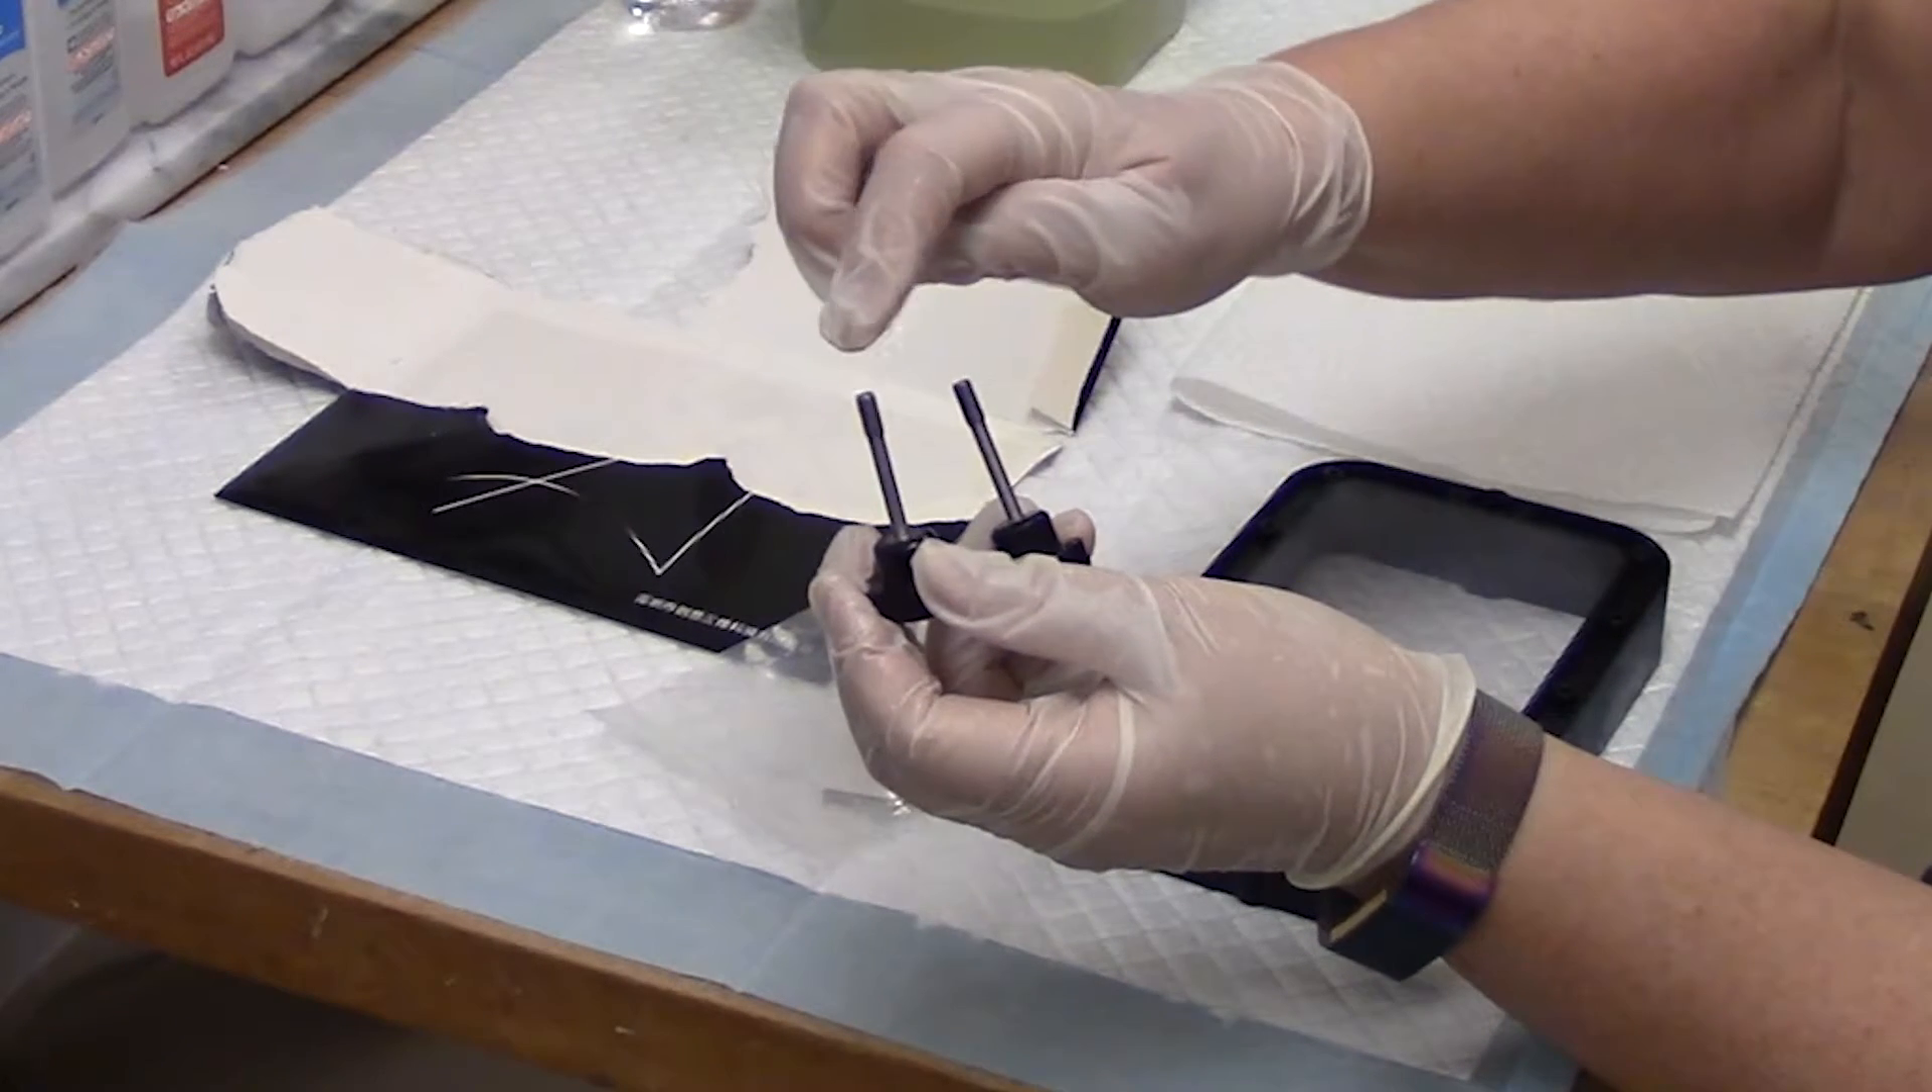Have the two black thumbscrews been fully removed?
Yes.